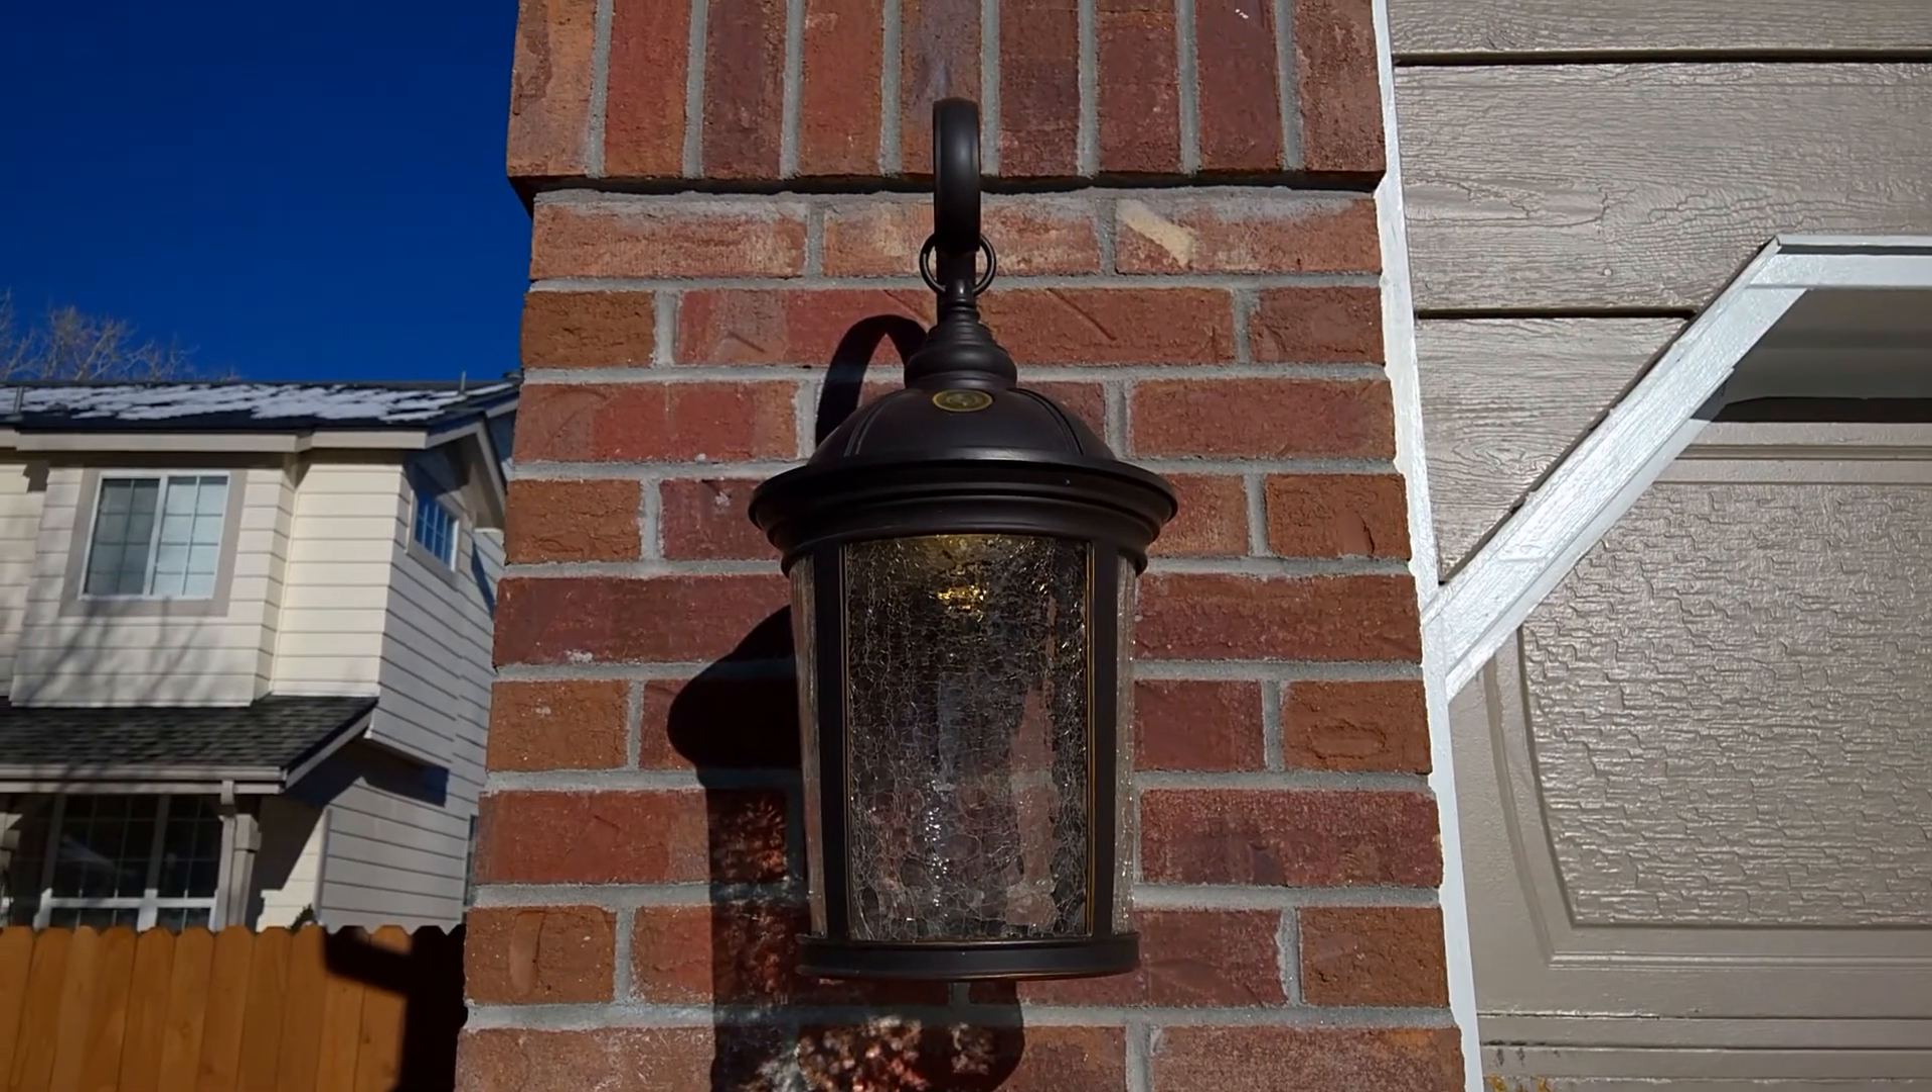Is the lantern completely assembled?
Yes.